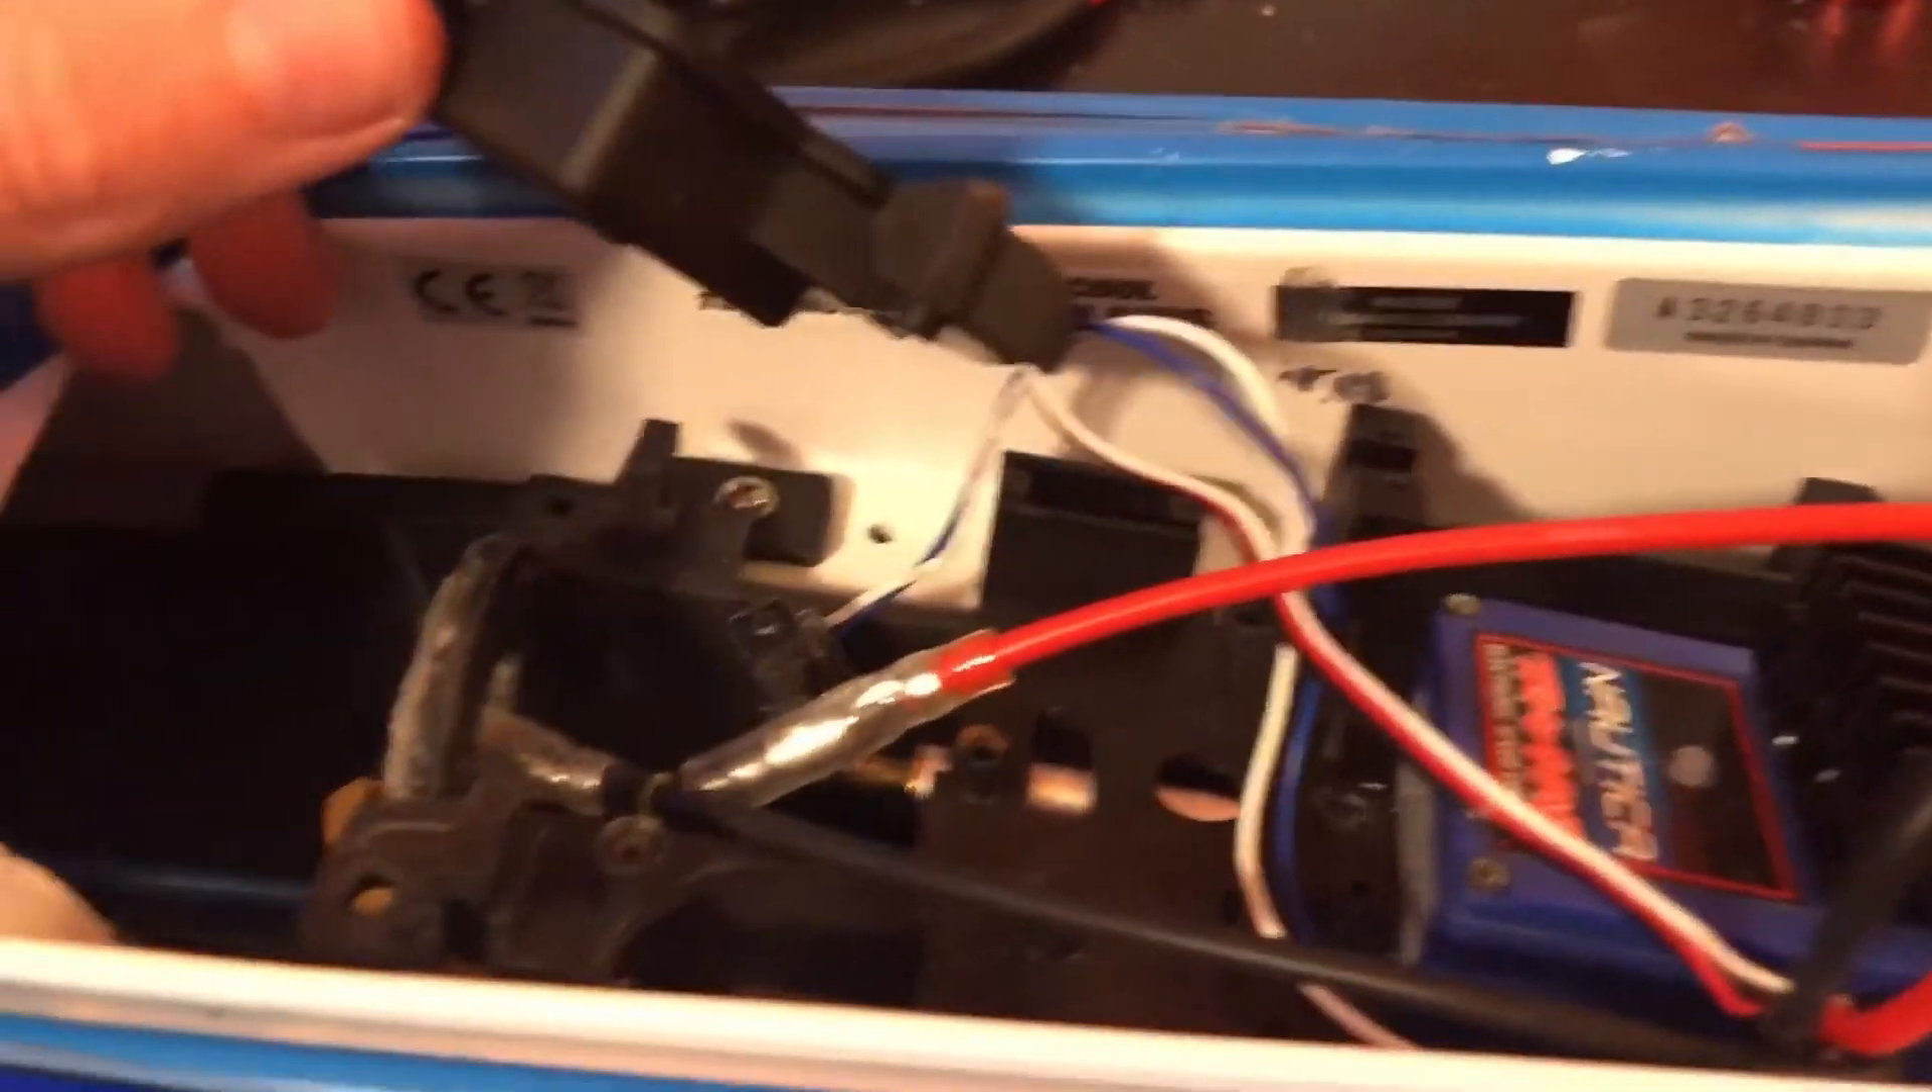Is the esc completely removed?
No.